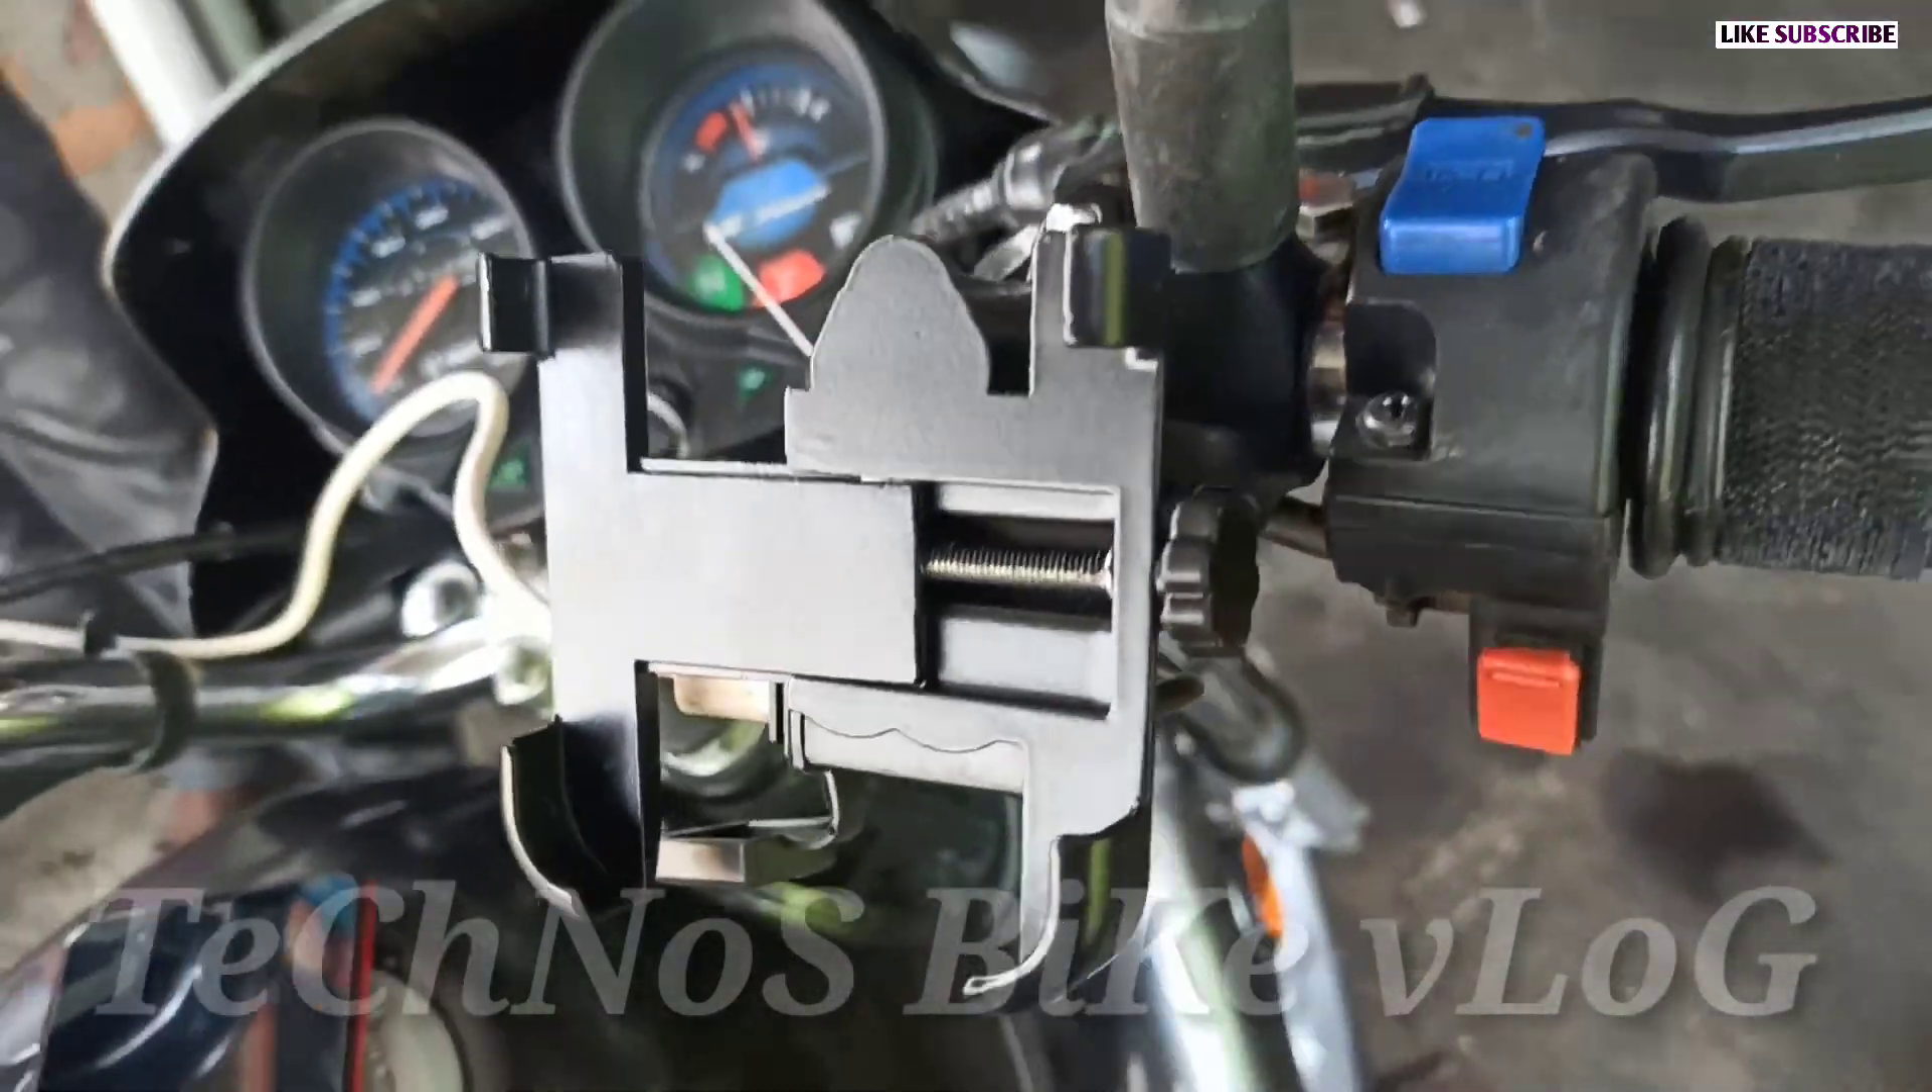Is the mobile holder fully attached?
Yes.